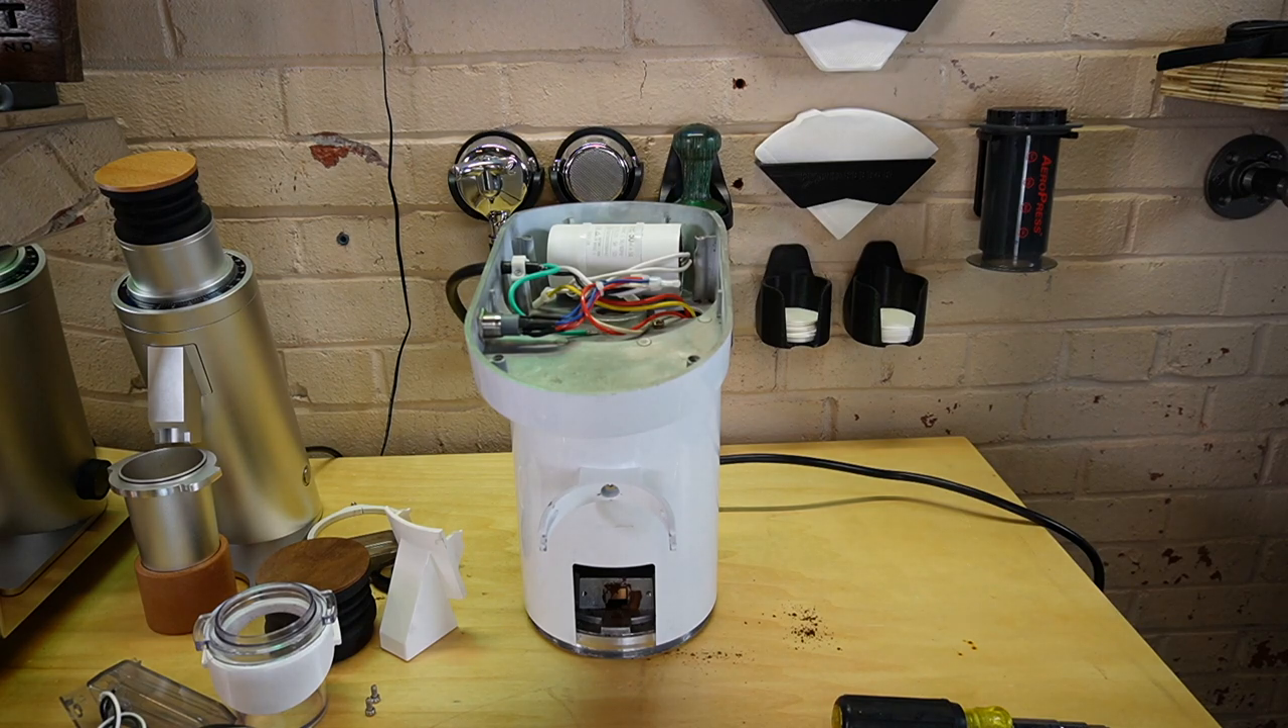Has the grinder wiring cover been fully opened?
Yes.